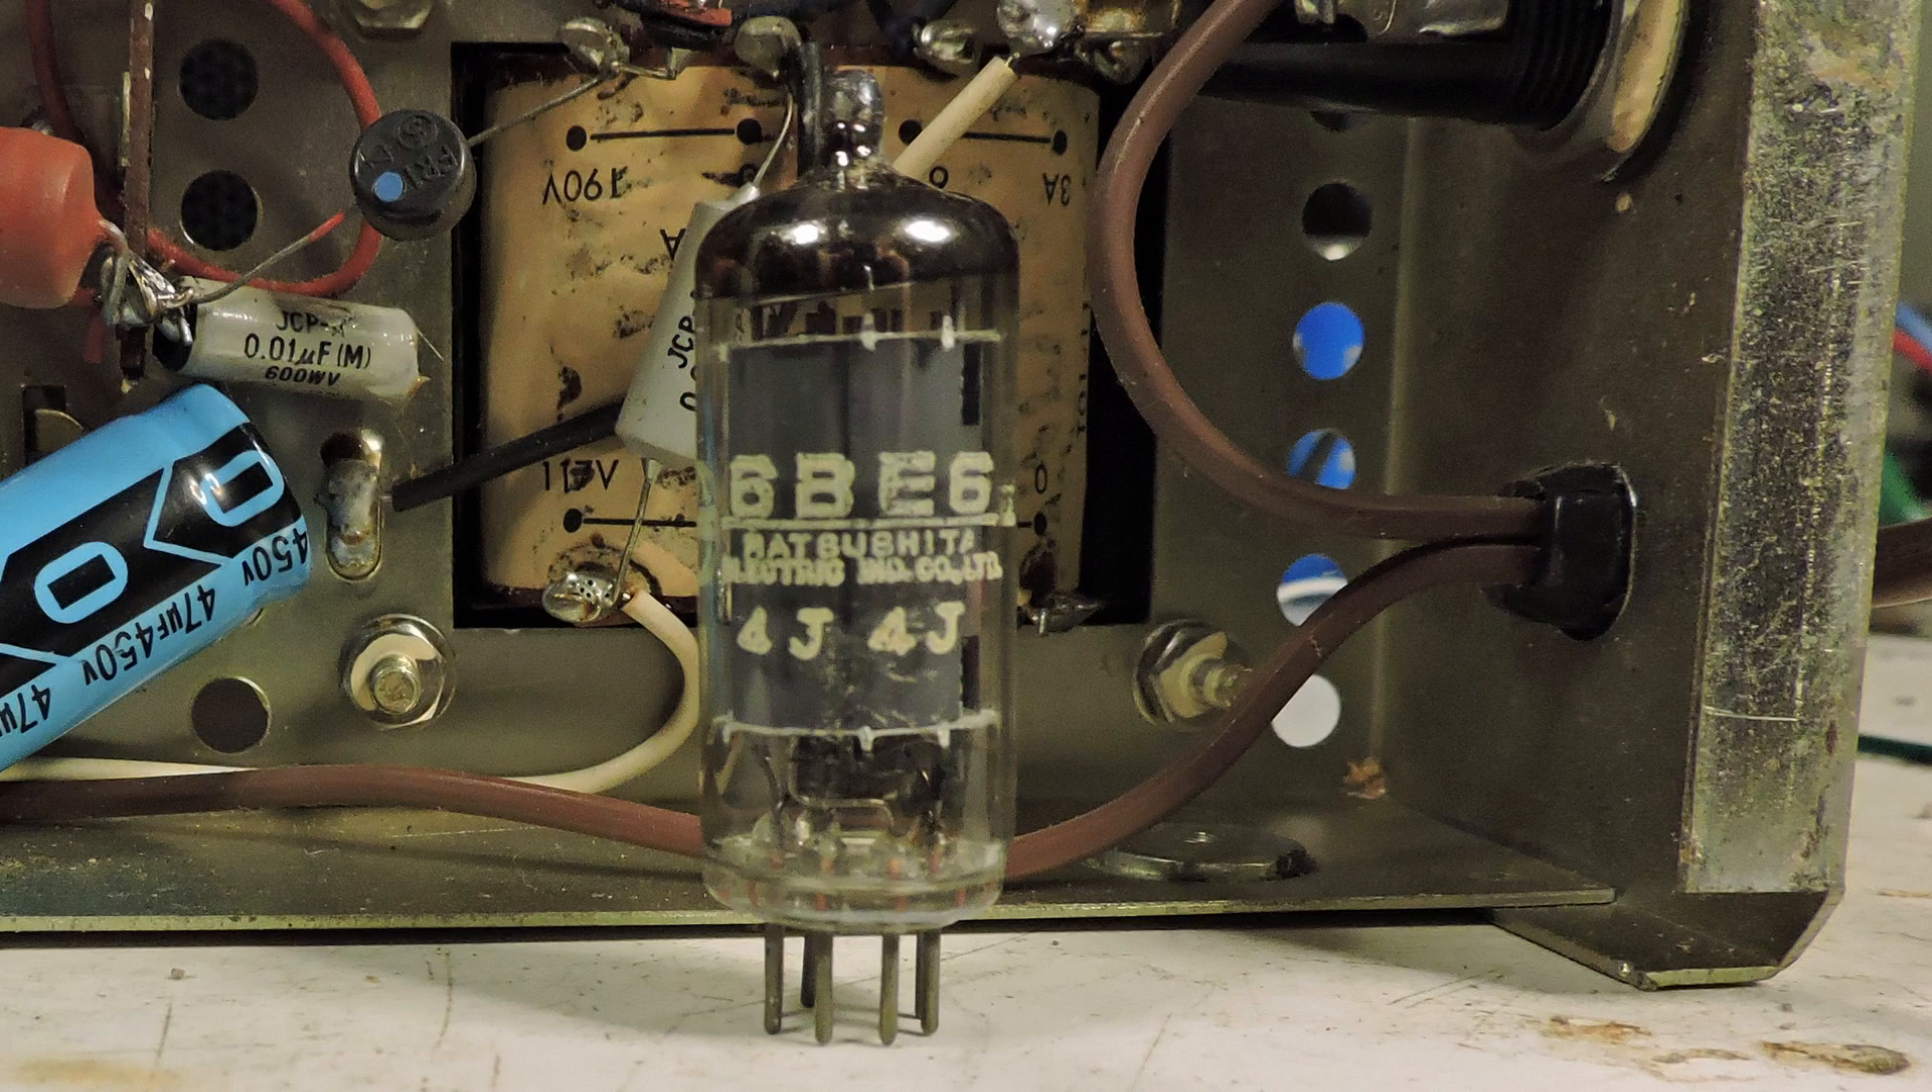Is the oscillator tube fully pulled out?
Yes.